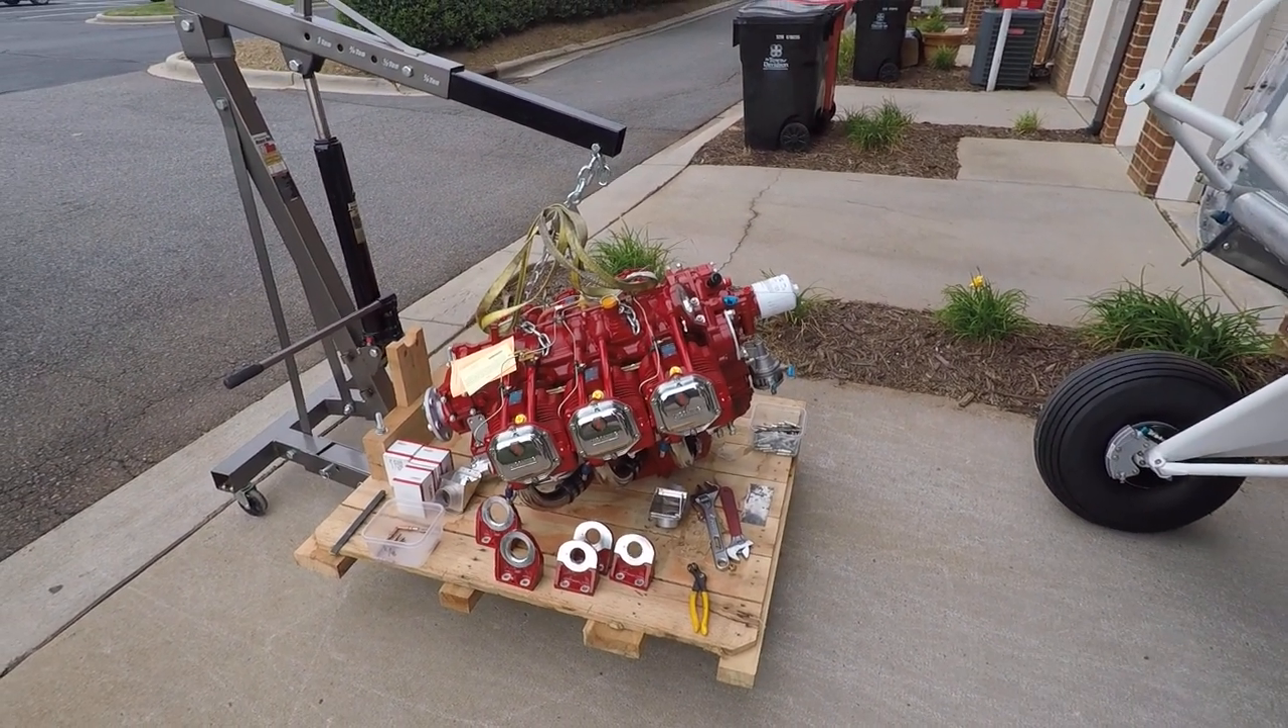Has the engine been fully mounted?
No.